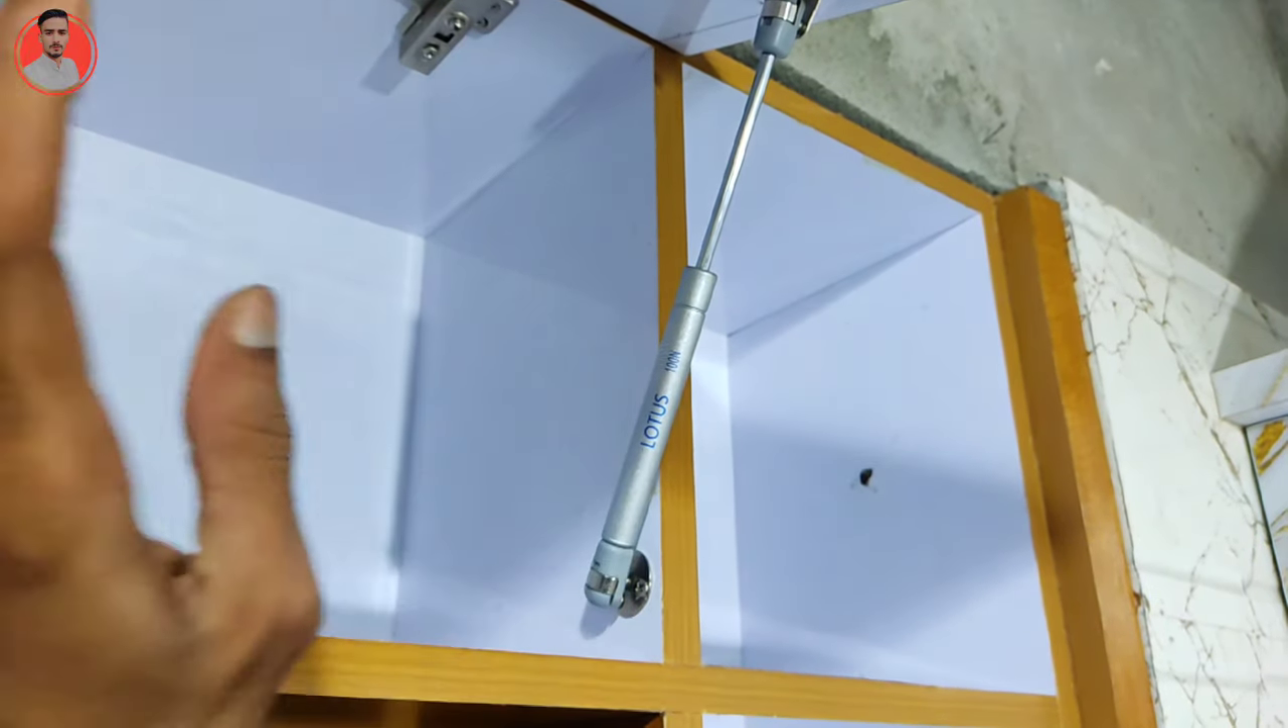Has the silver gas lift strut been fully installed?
Yes.